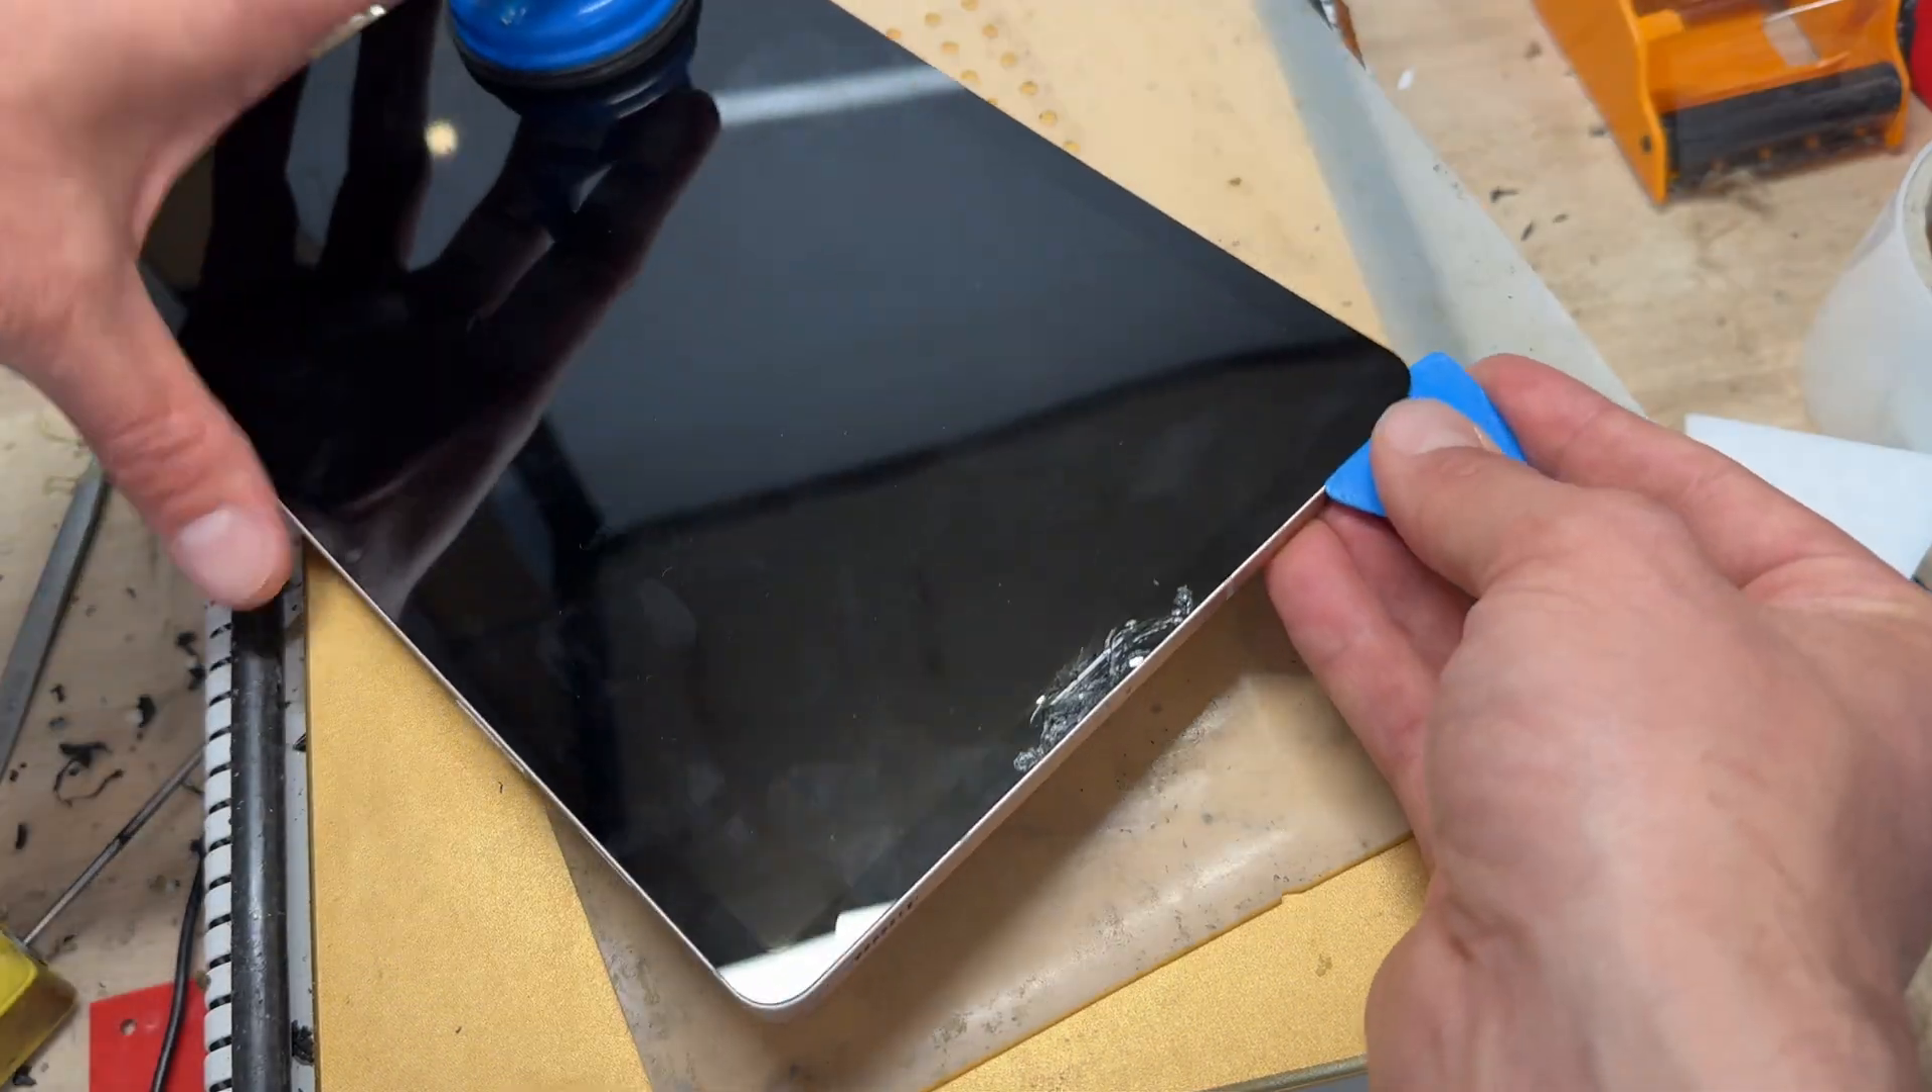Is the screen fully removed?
No.